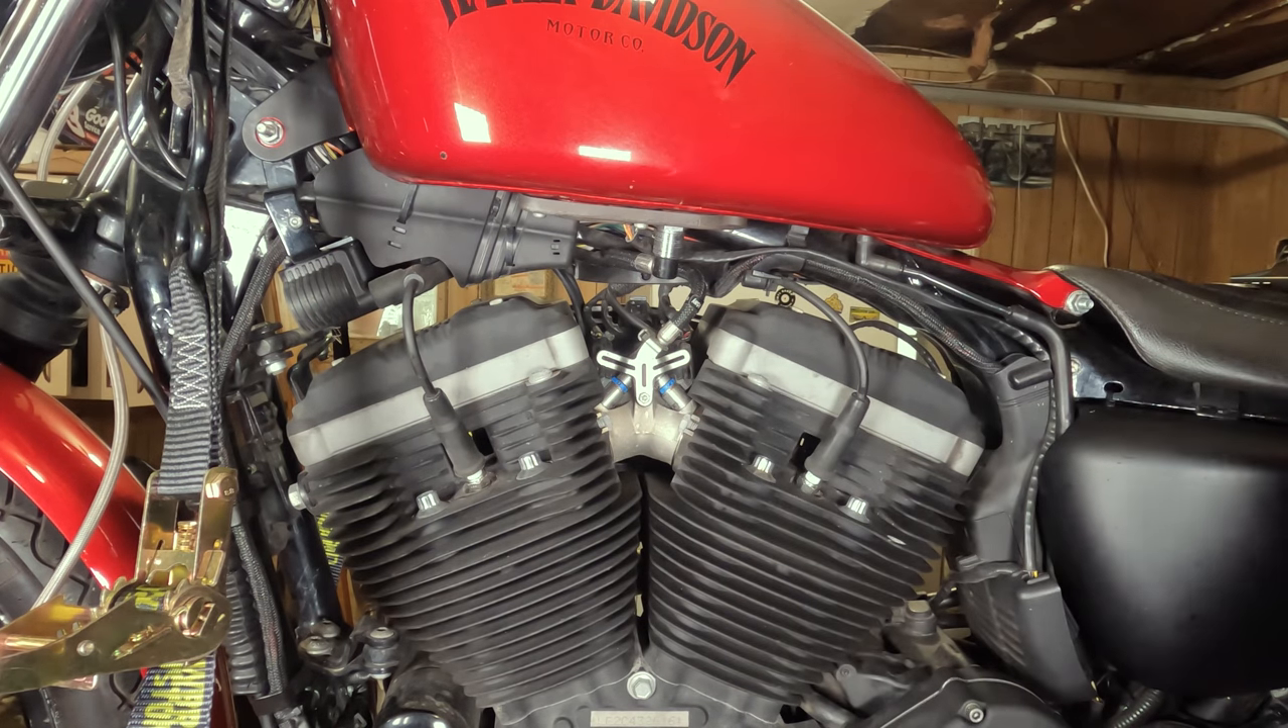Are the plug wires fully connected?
Yes.